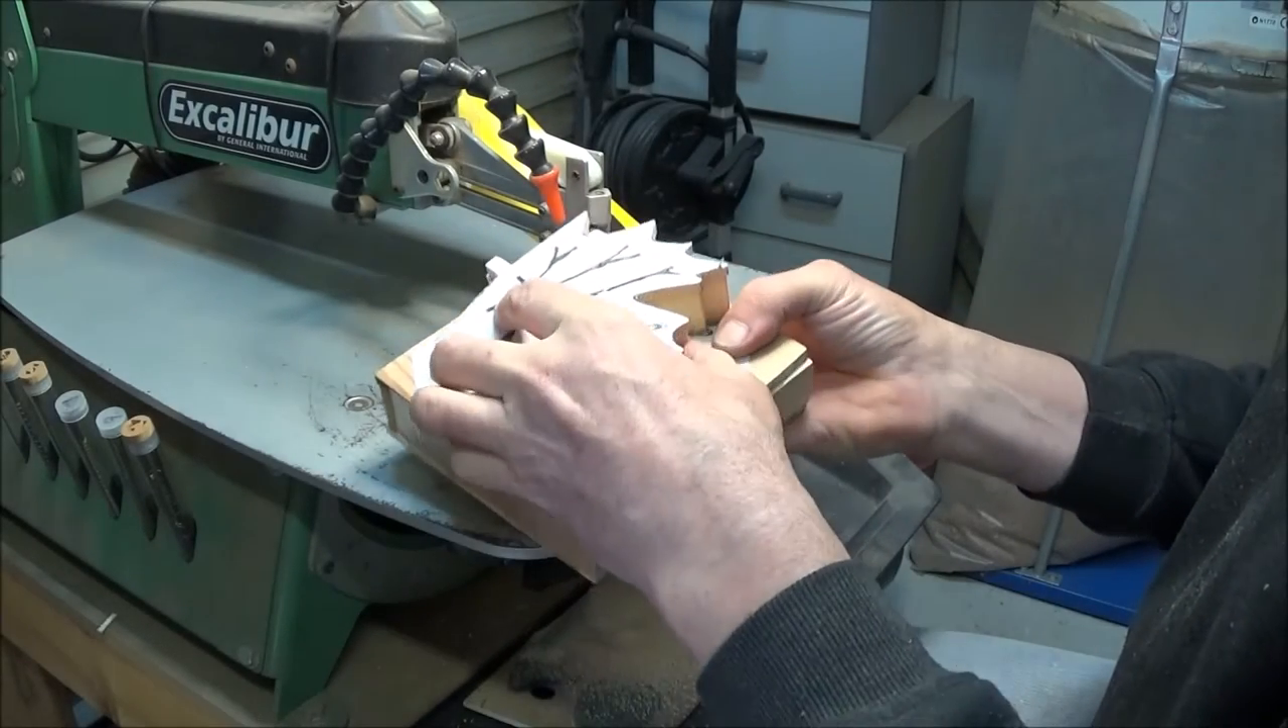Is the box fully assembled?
No.